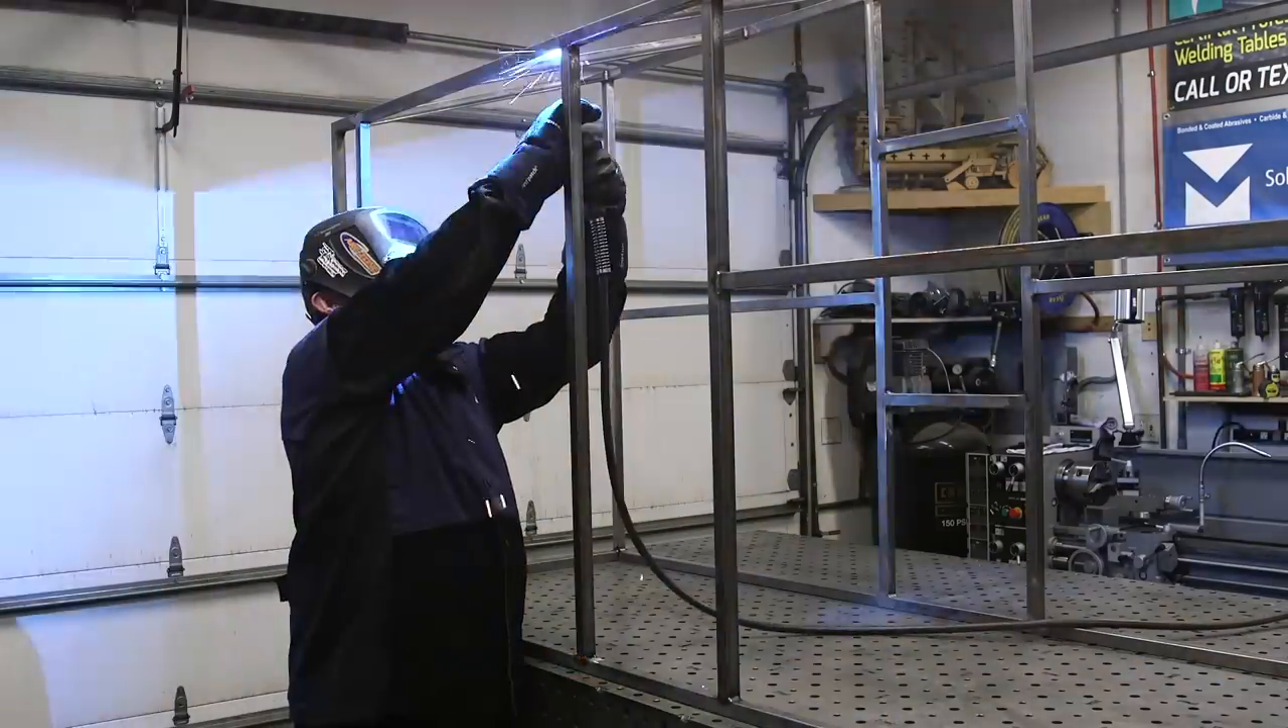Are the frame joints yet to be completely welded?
Yes.